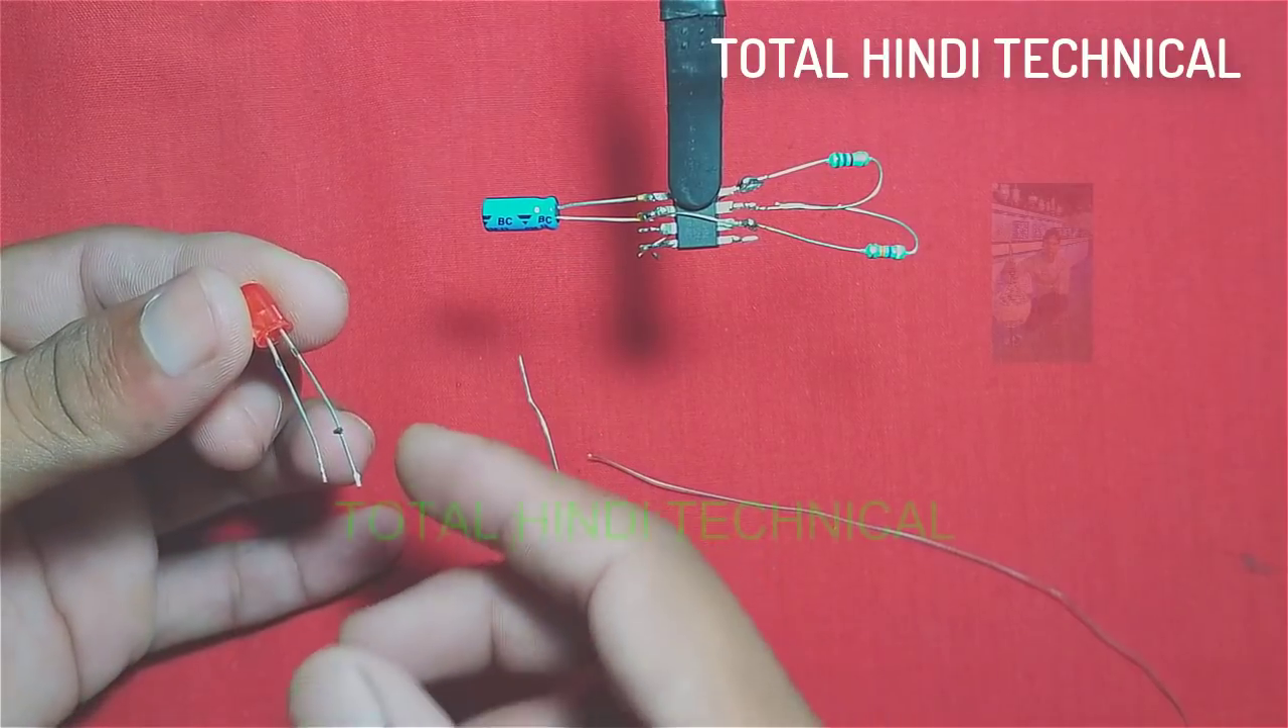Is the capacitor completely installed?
Yes.